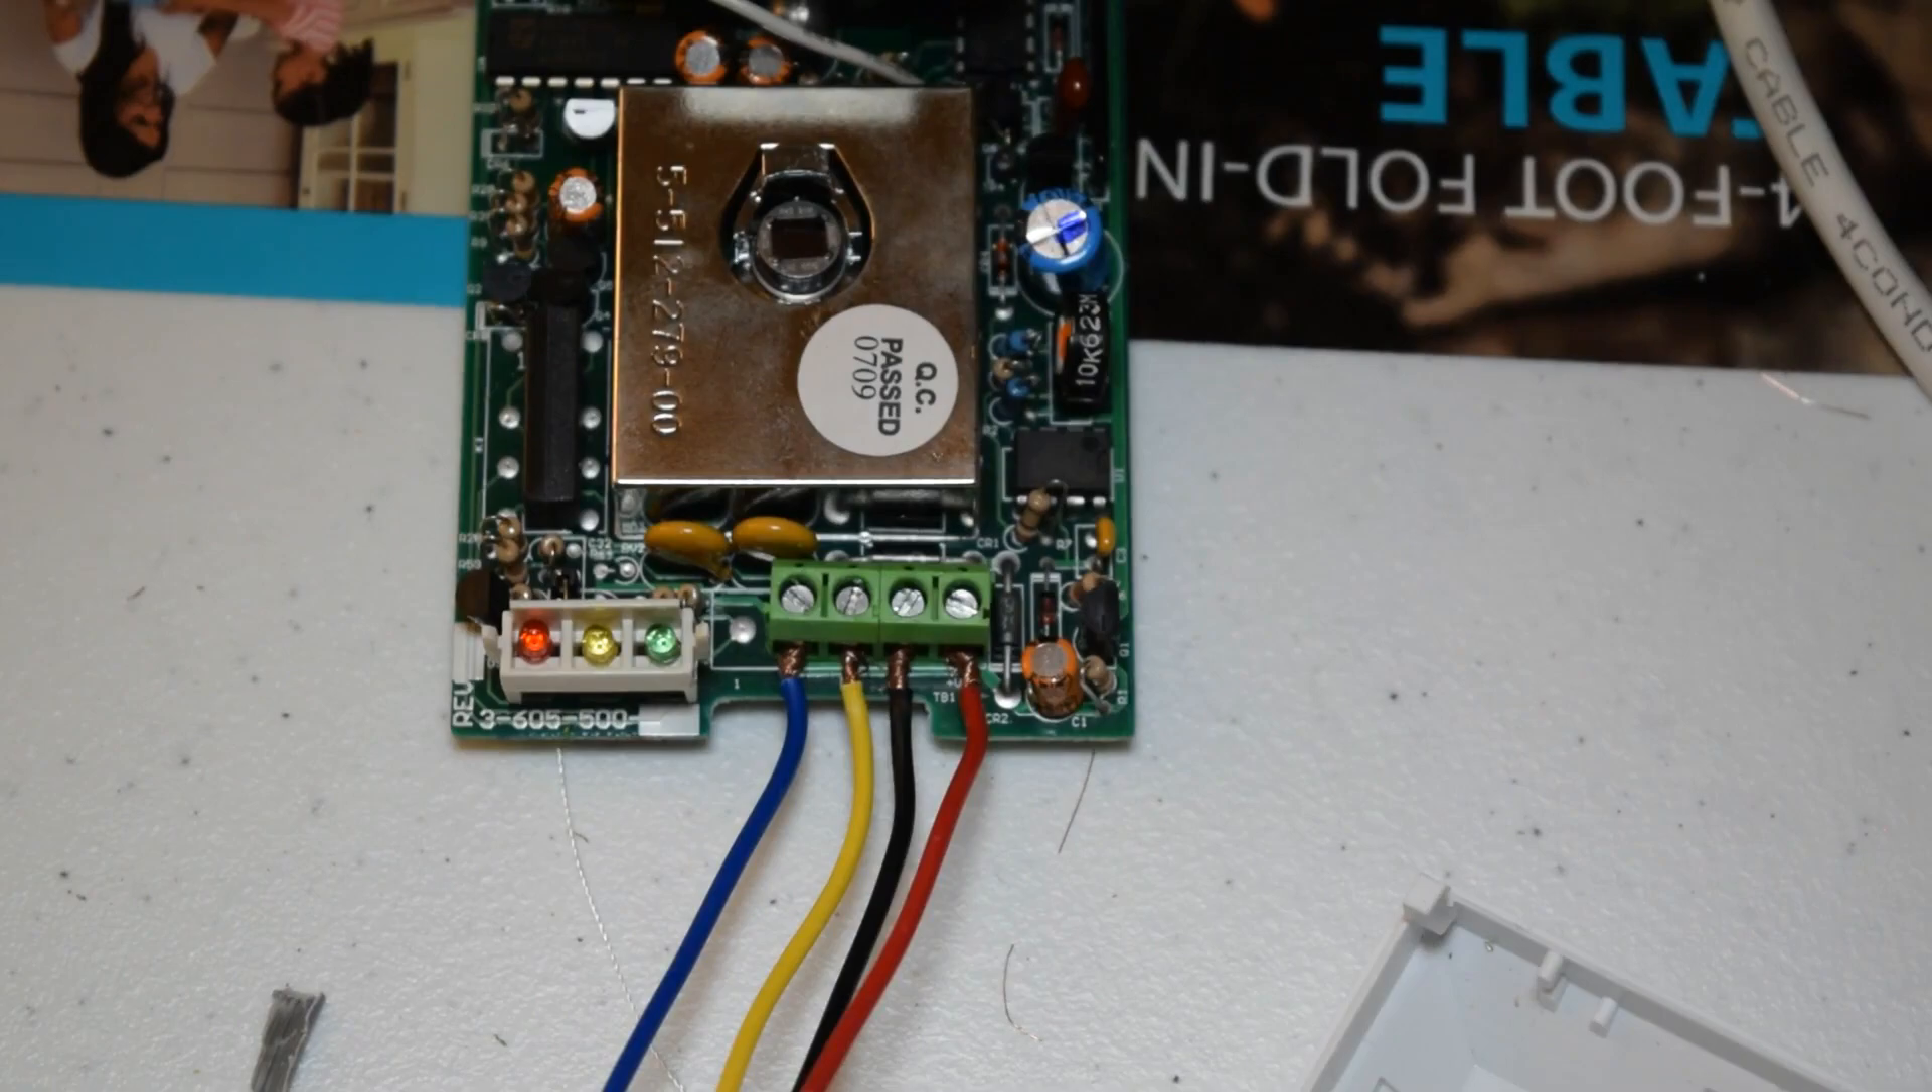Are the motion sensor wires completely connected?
Yes.